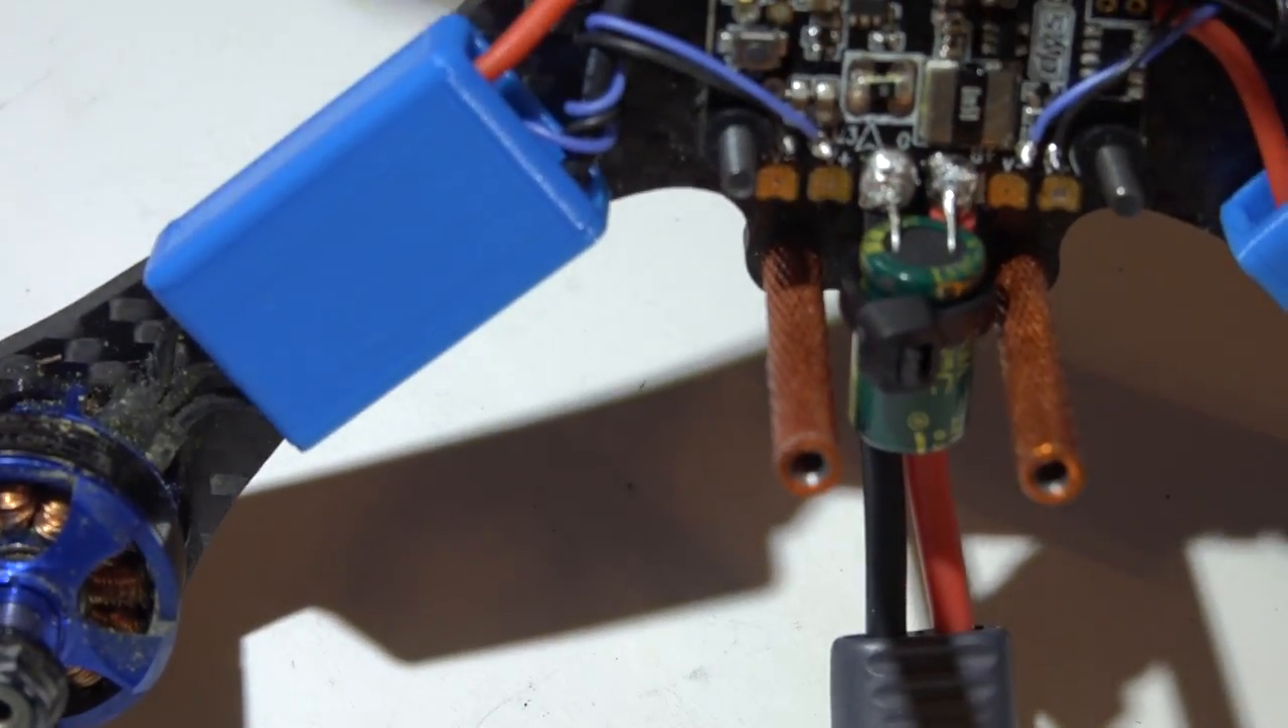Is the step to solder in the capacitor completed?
Yes.